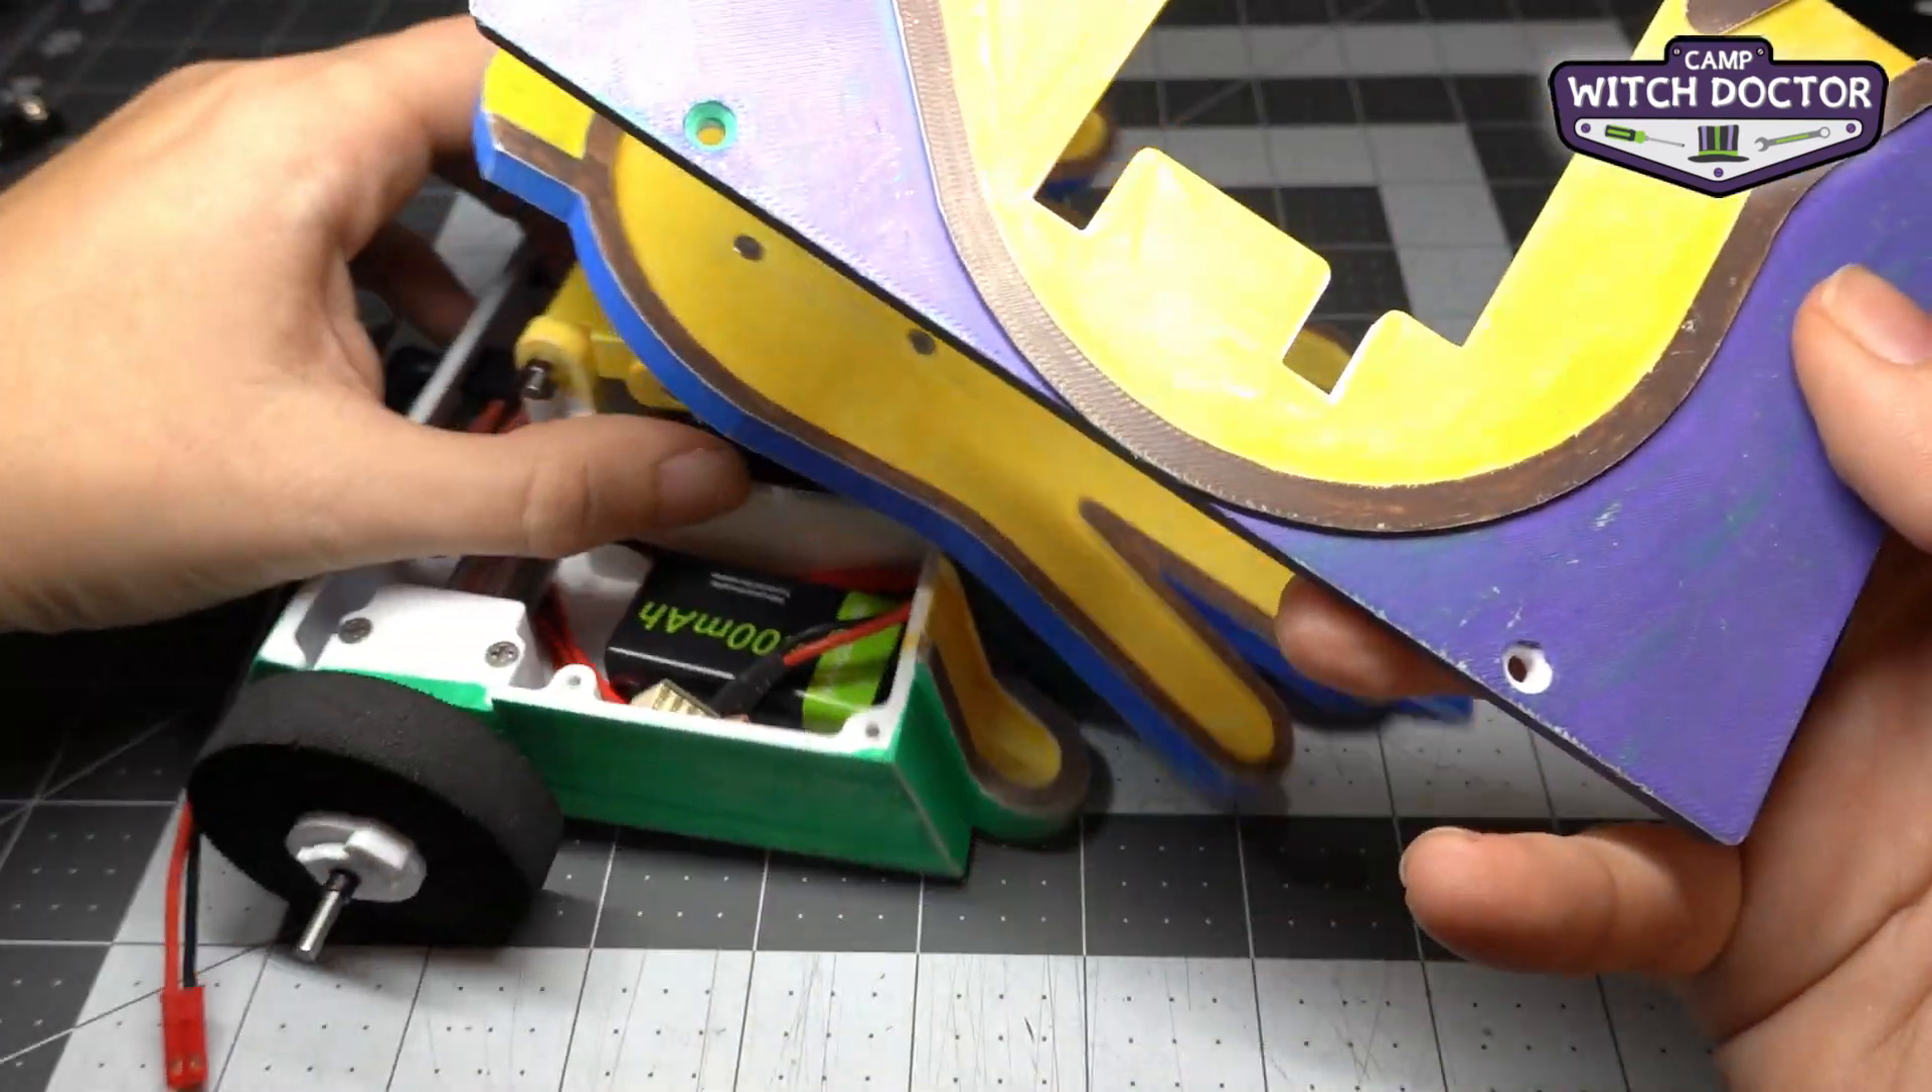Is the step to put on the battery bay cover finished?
No.